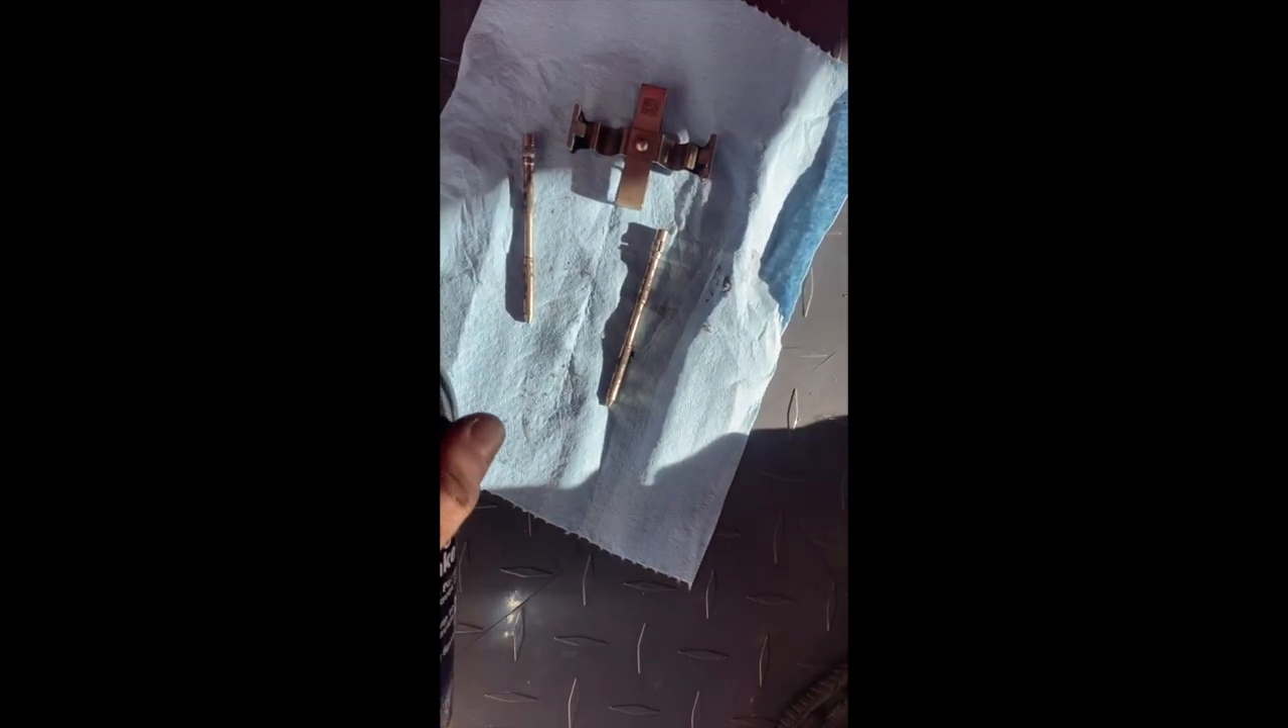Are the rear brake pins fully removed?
Yes.